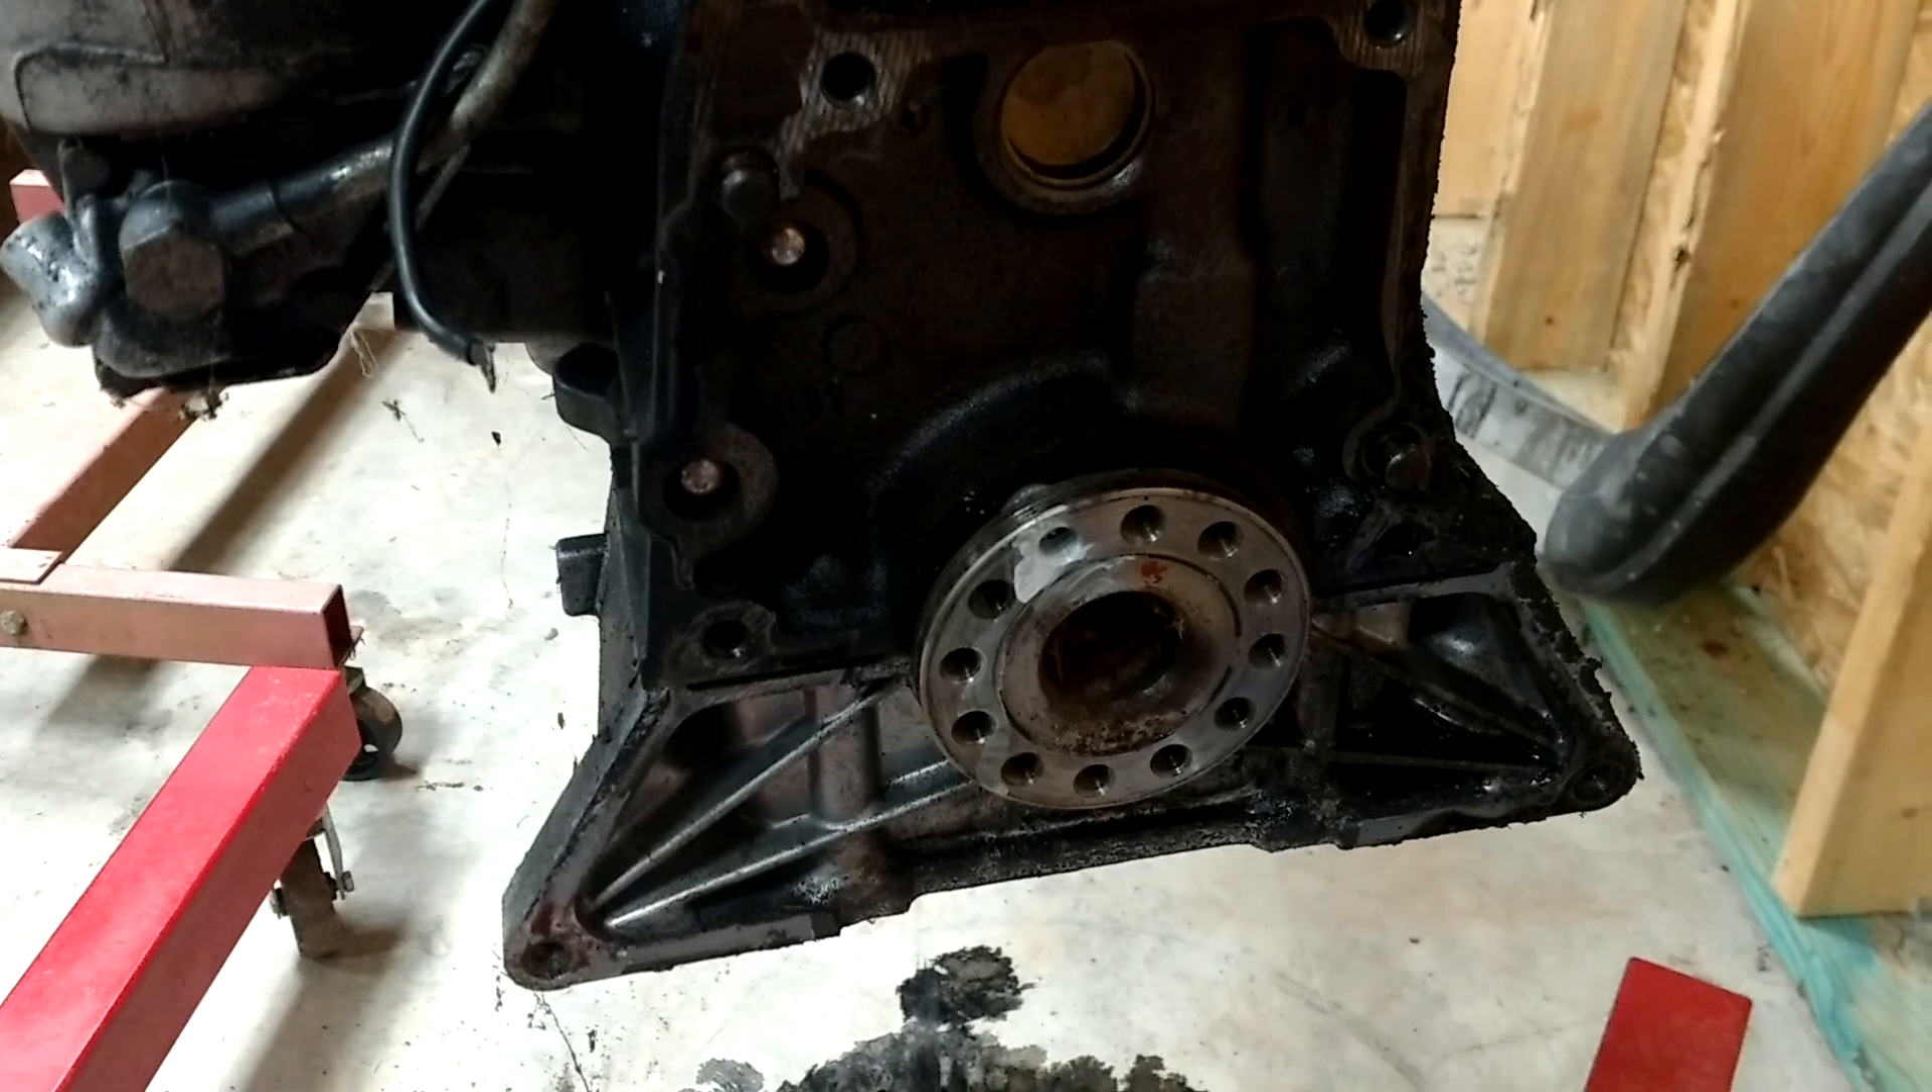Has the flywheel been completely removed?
Yes.